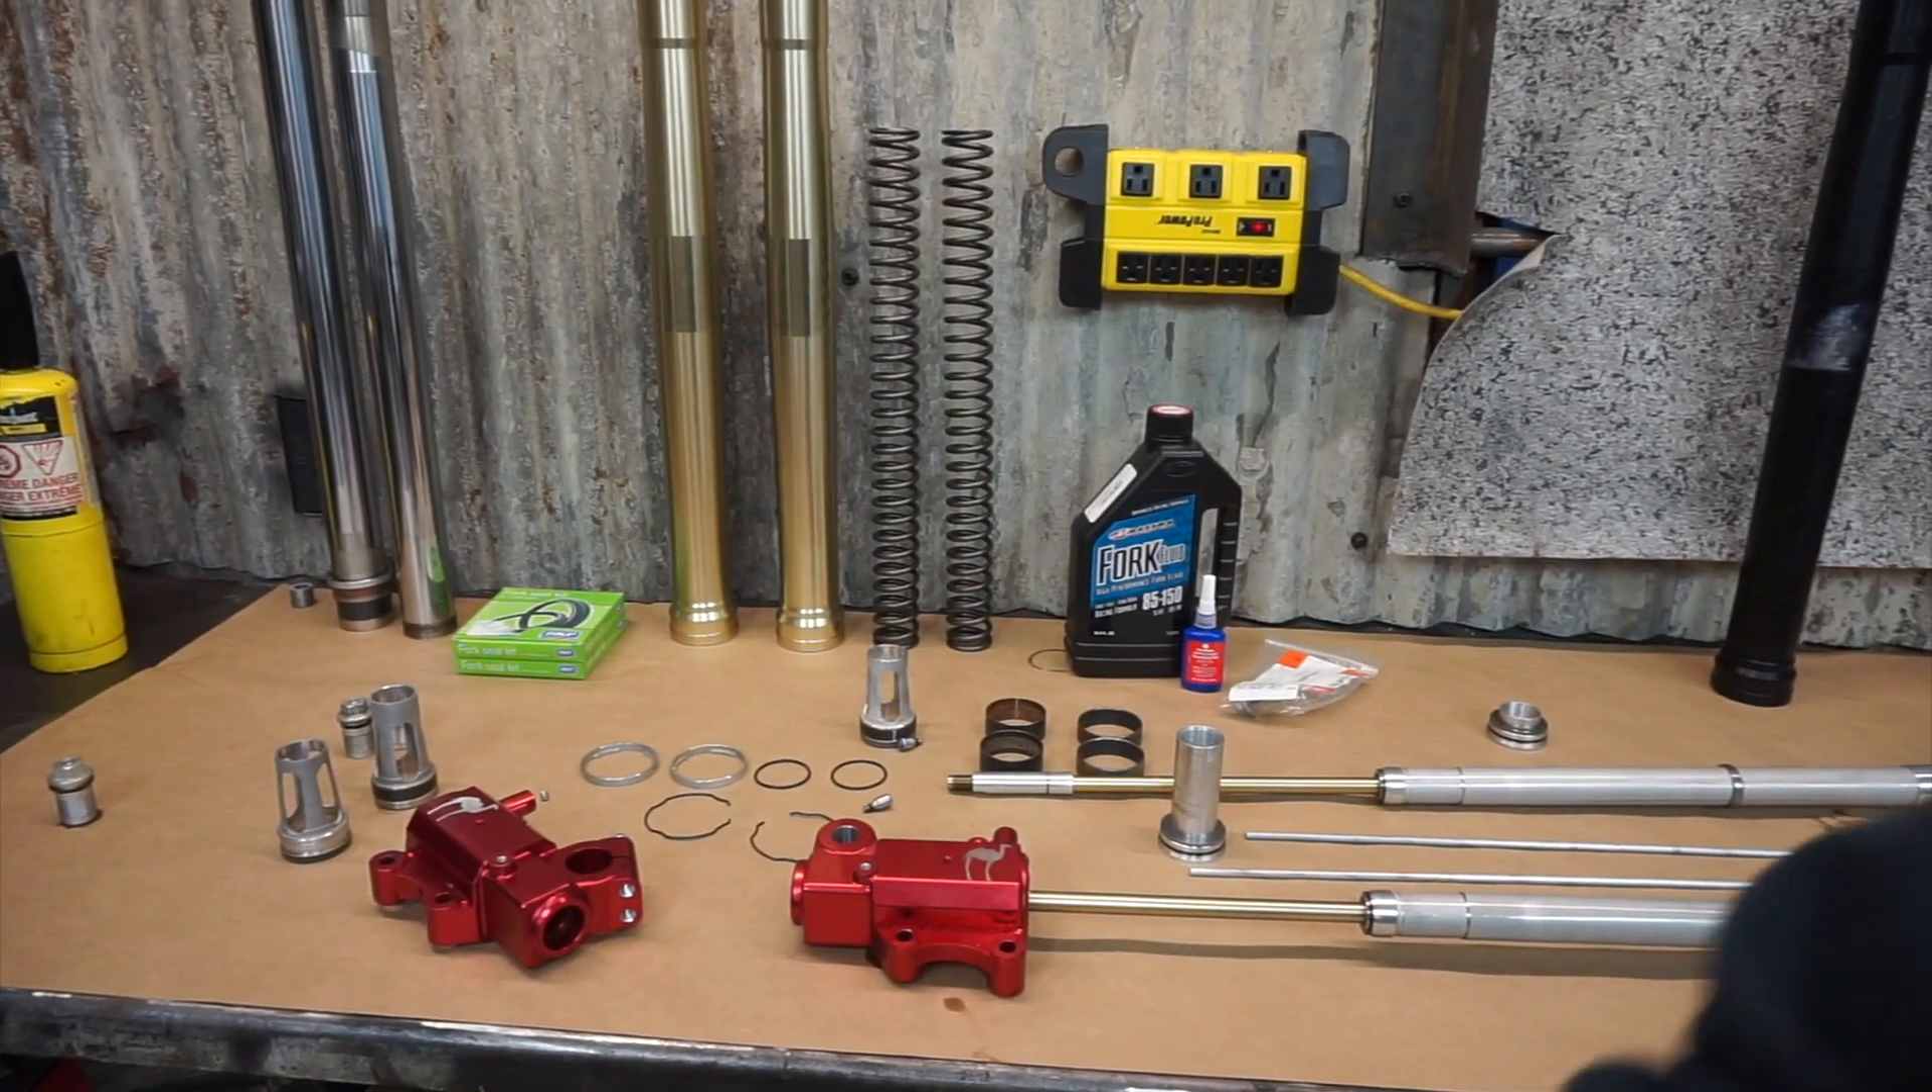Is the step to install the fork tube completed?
No.